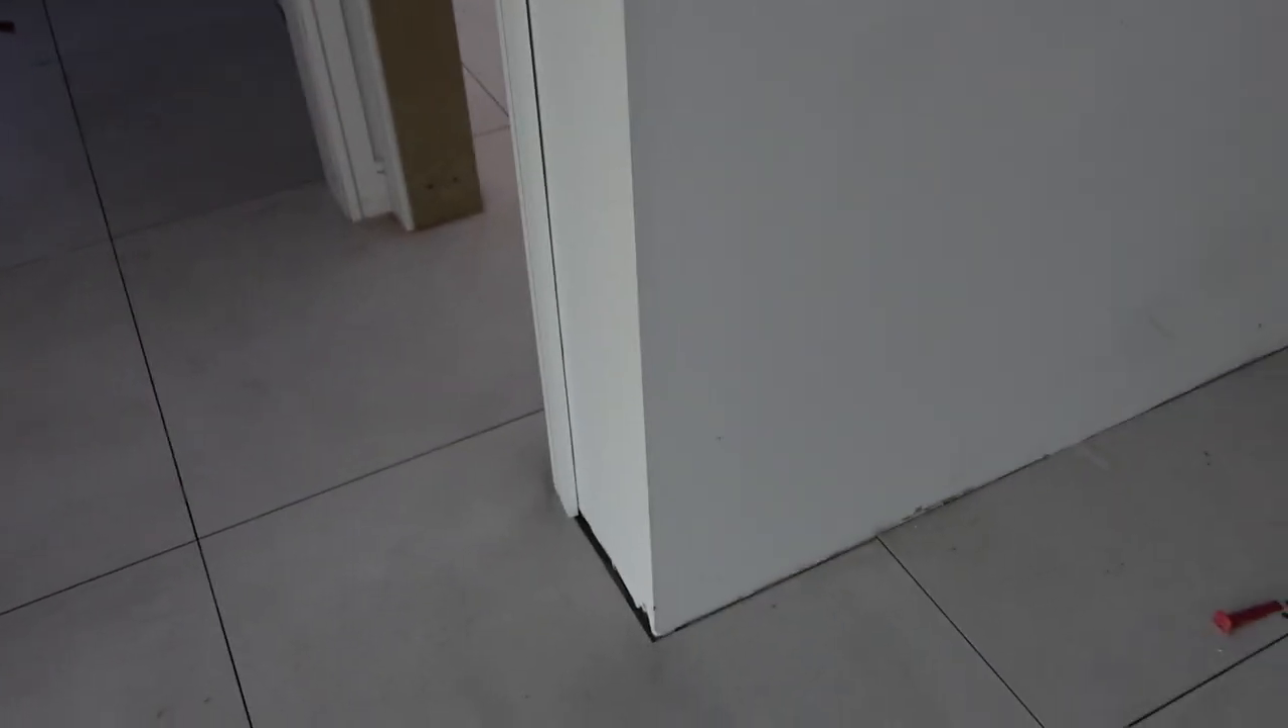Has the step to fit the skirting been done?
No.